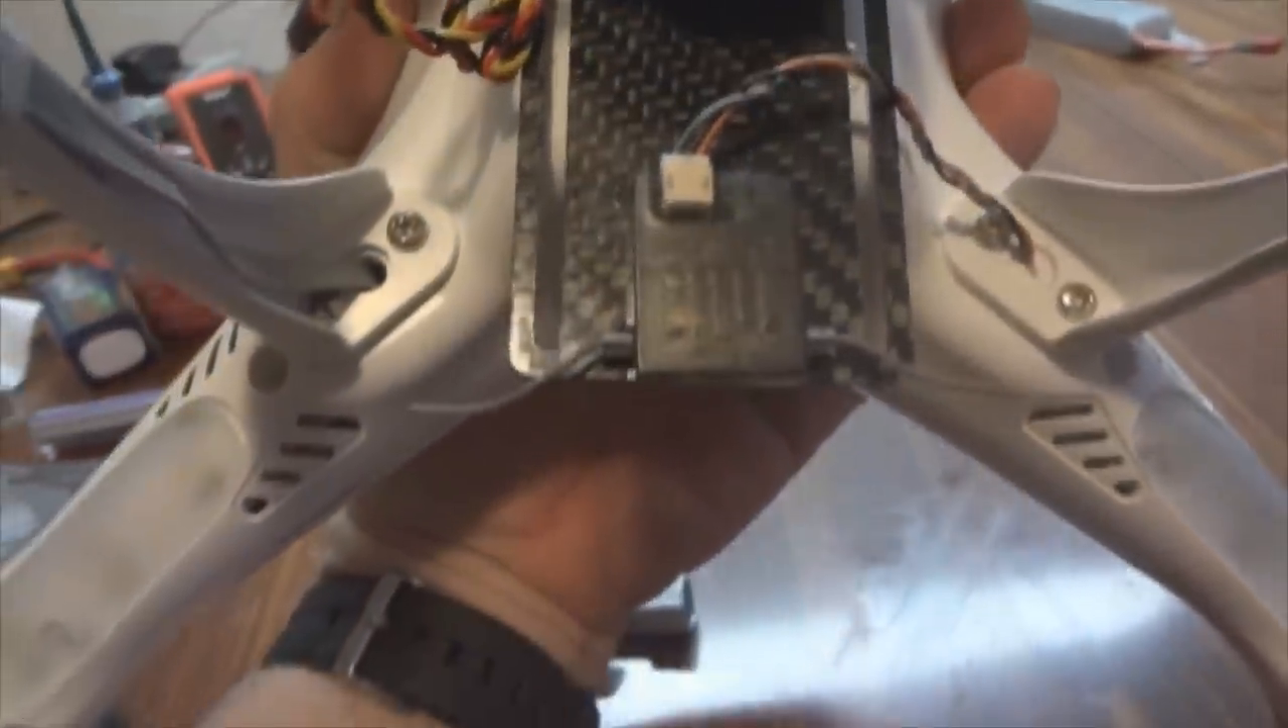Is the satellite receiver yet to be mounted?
No.